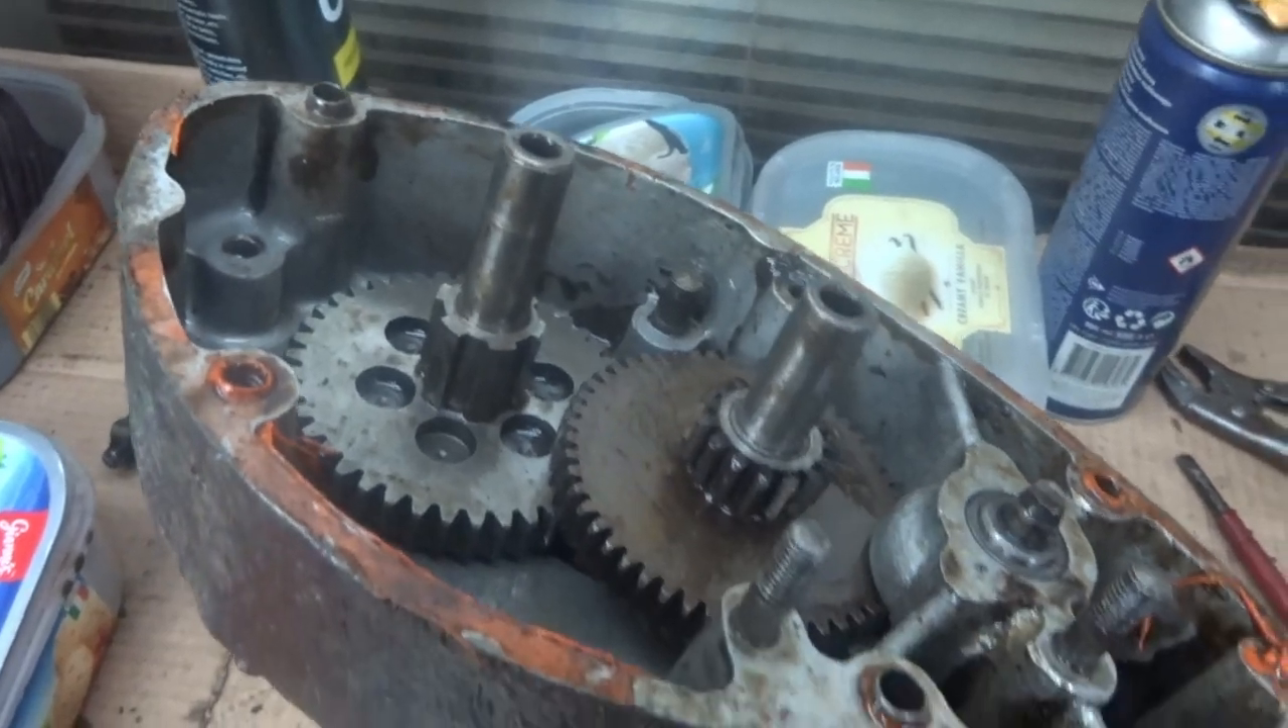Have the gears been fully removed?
No.